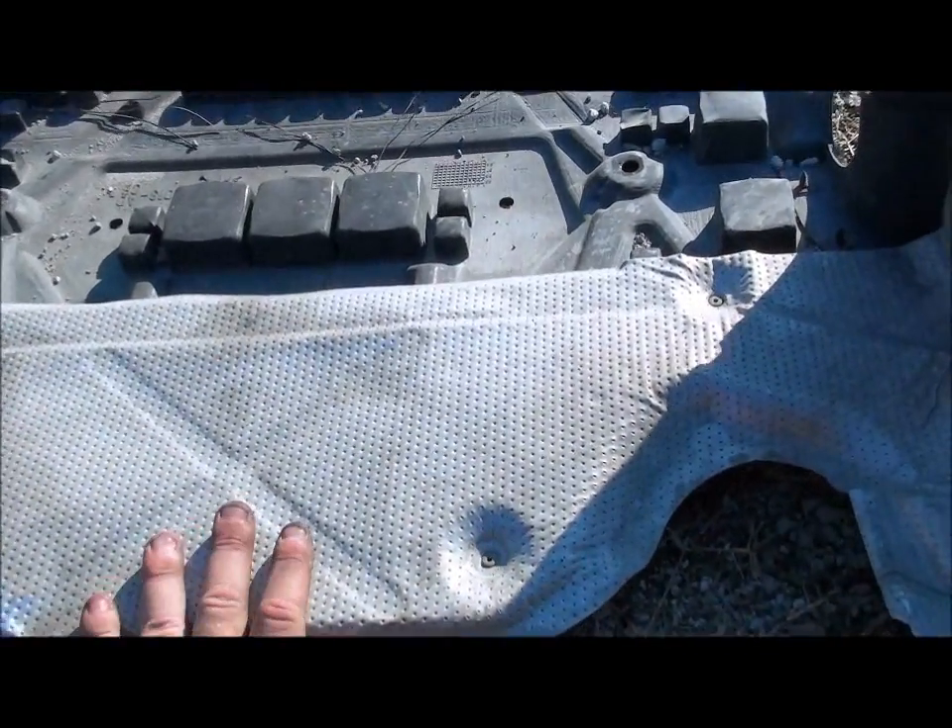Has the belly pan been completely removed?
Yes.